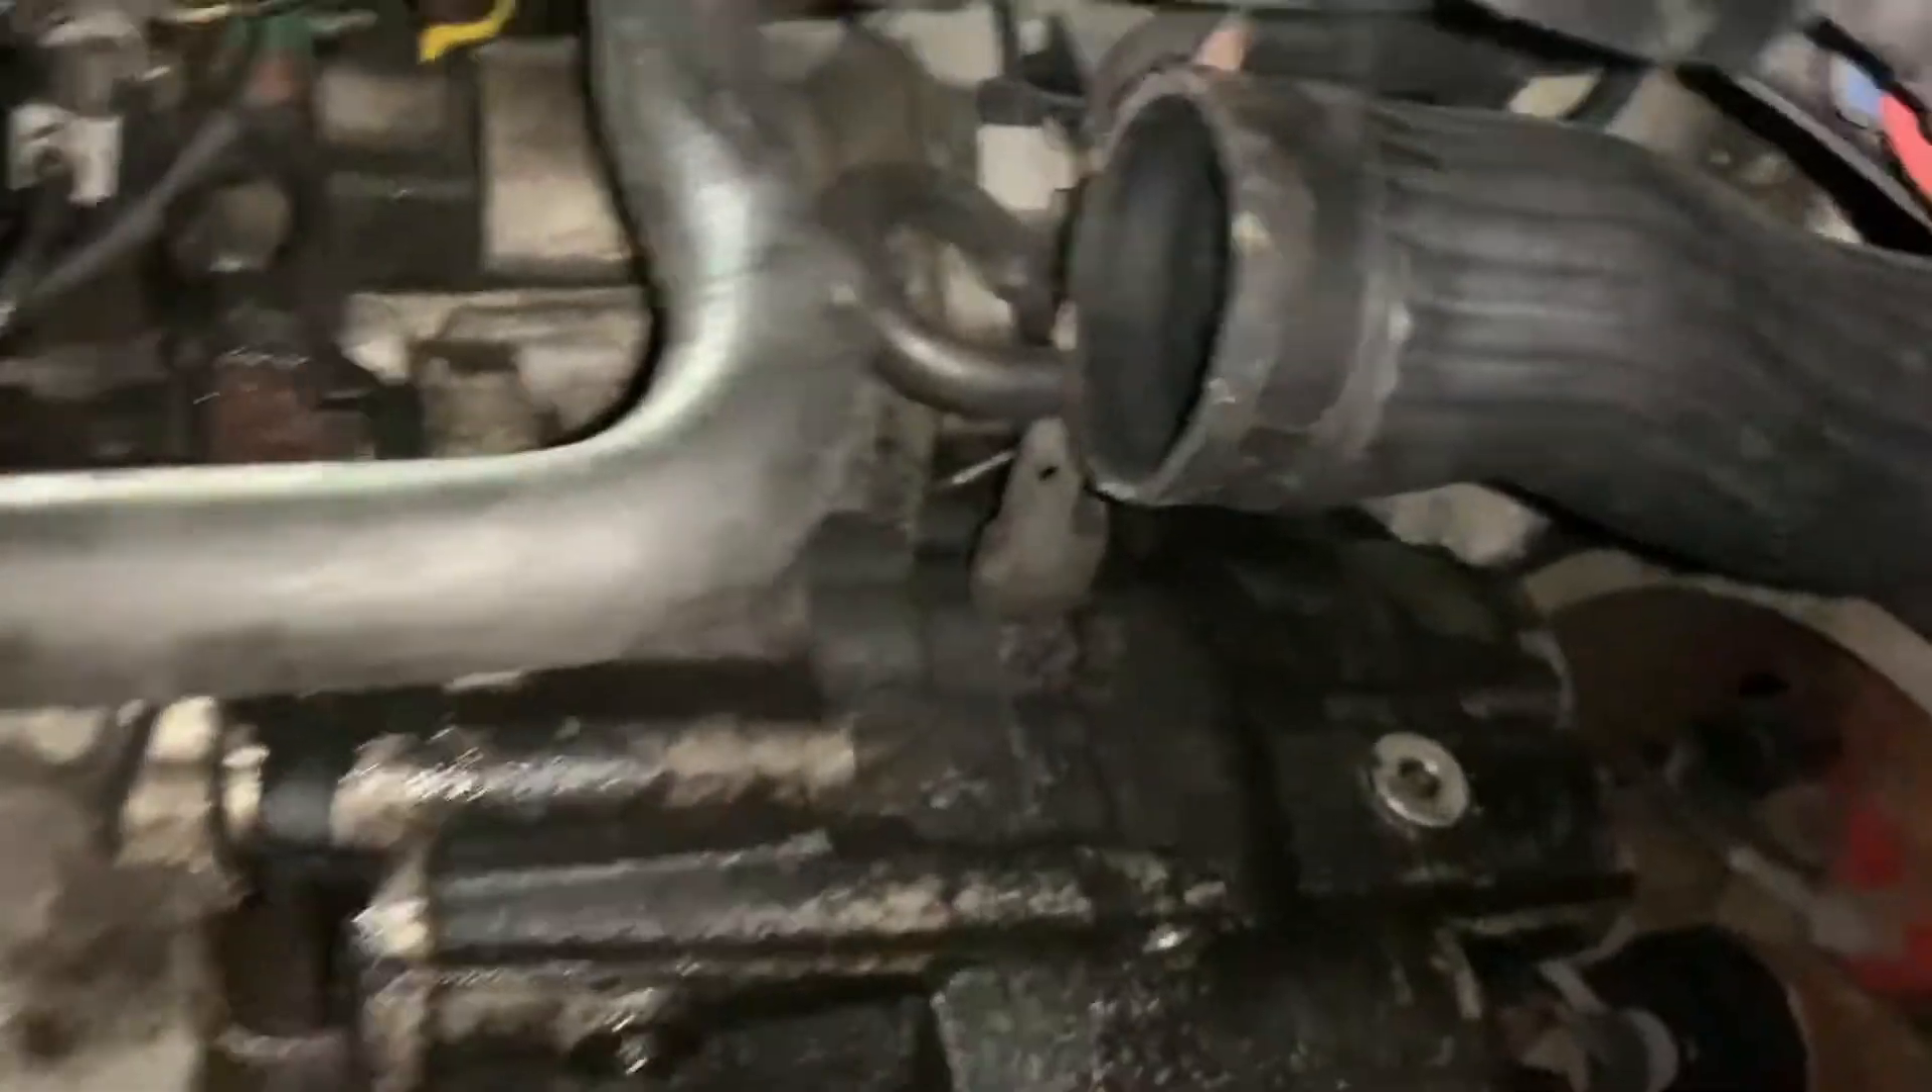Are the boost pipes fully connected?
No.